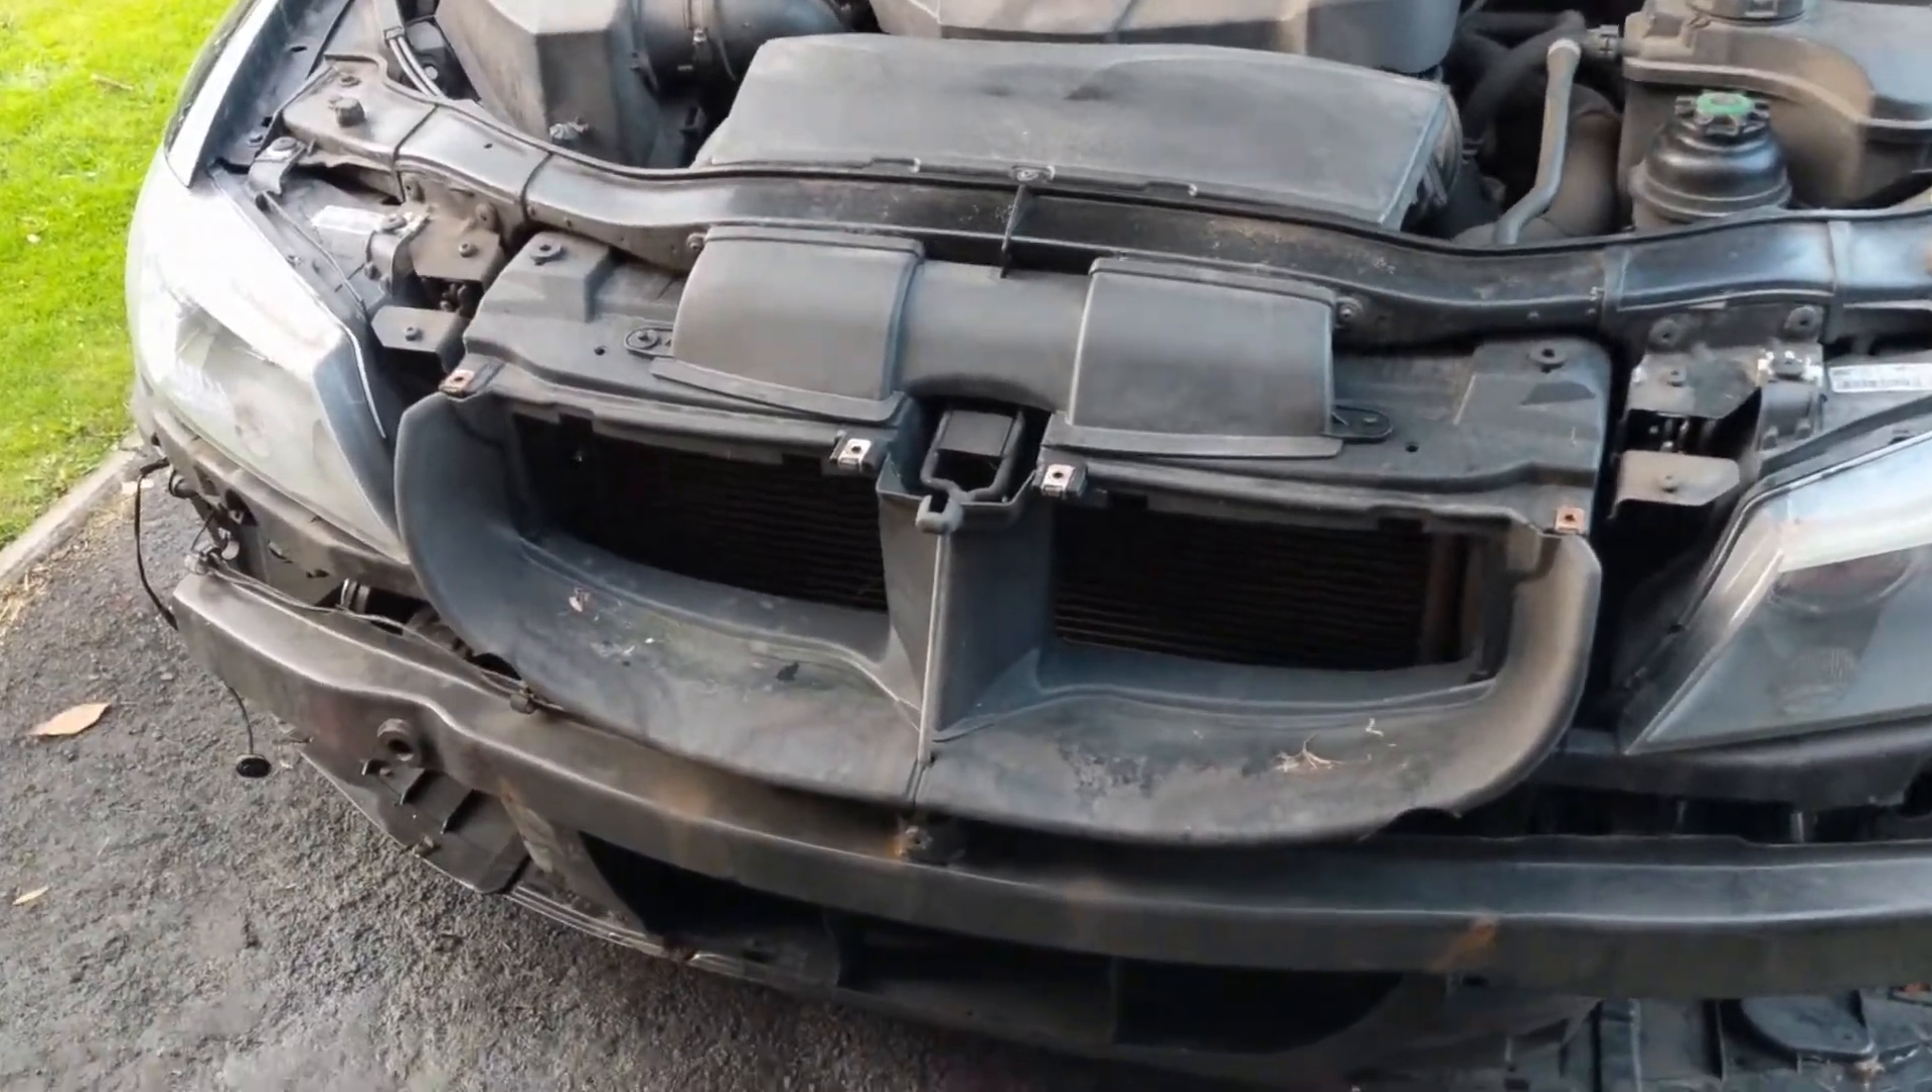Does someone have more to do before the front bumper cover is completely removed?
No.